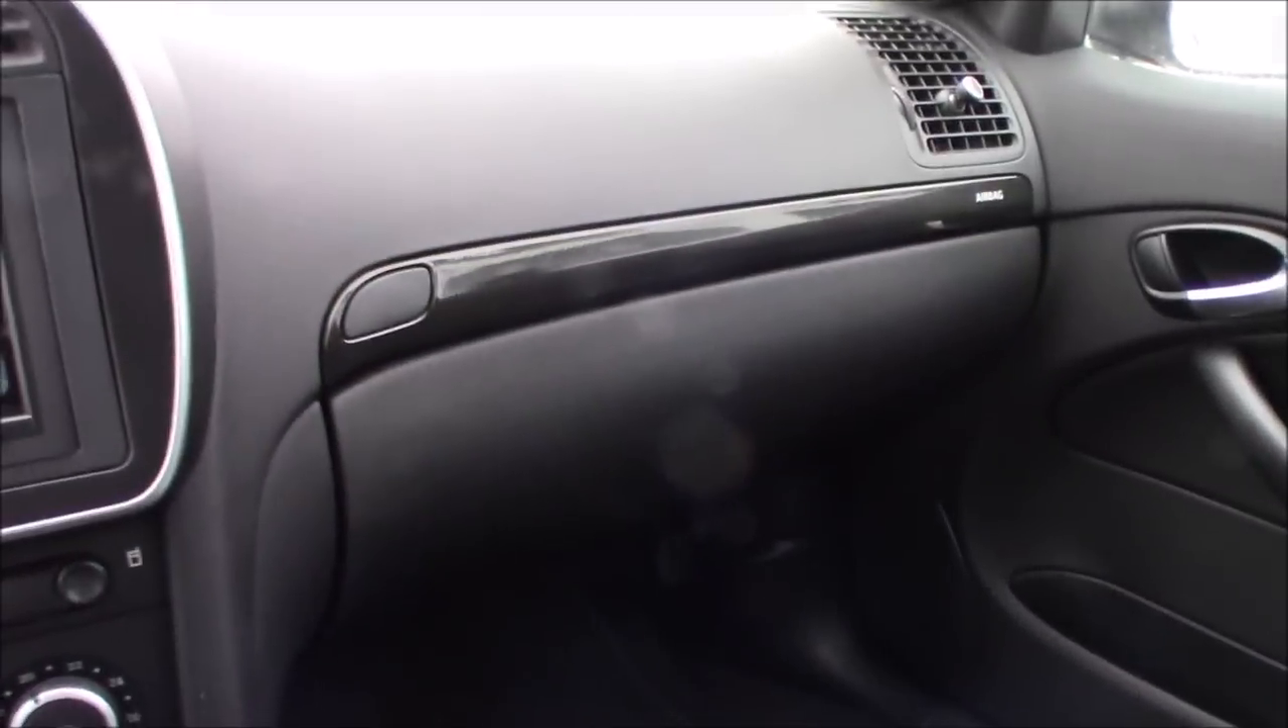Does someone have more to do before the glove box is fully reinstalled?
No.